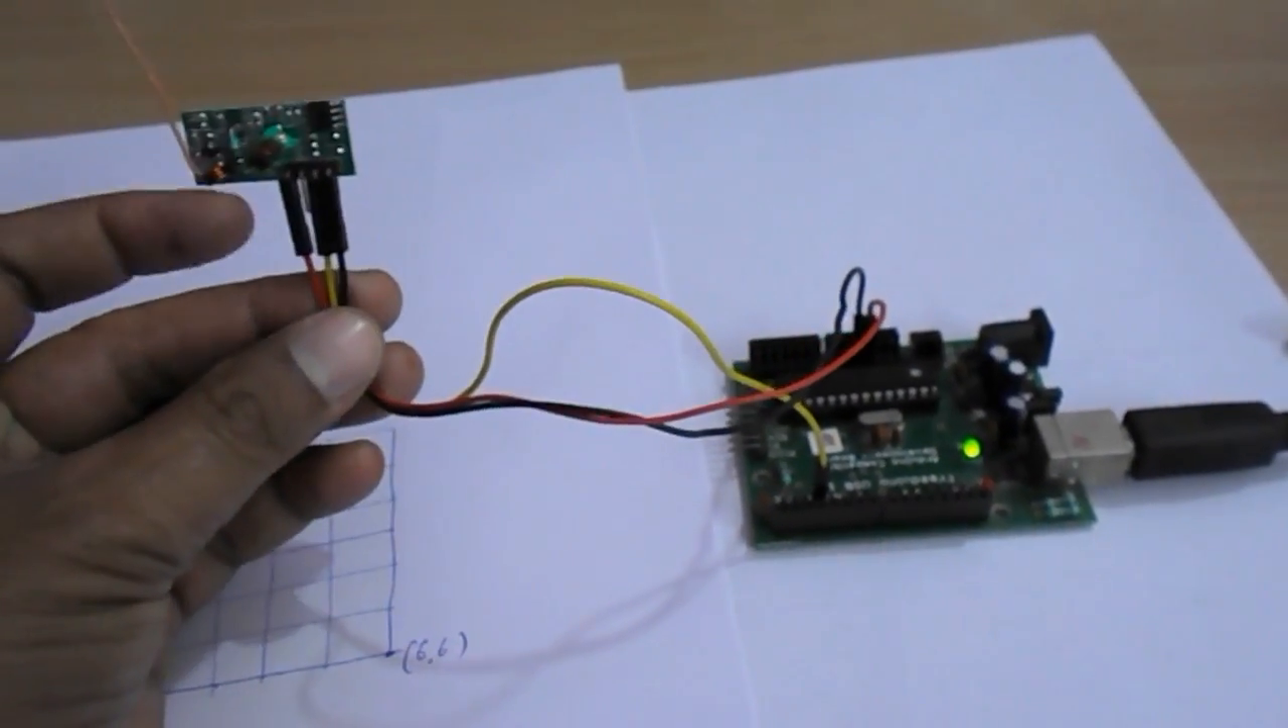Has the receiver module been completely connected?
Yes.